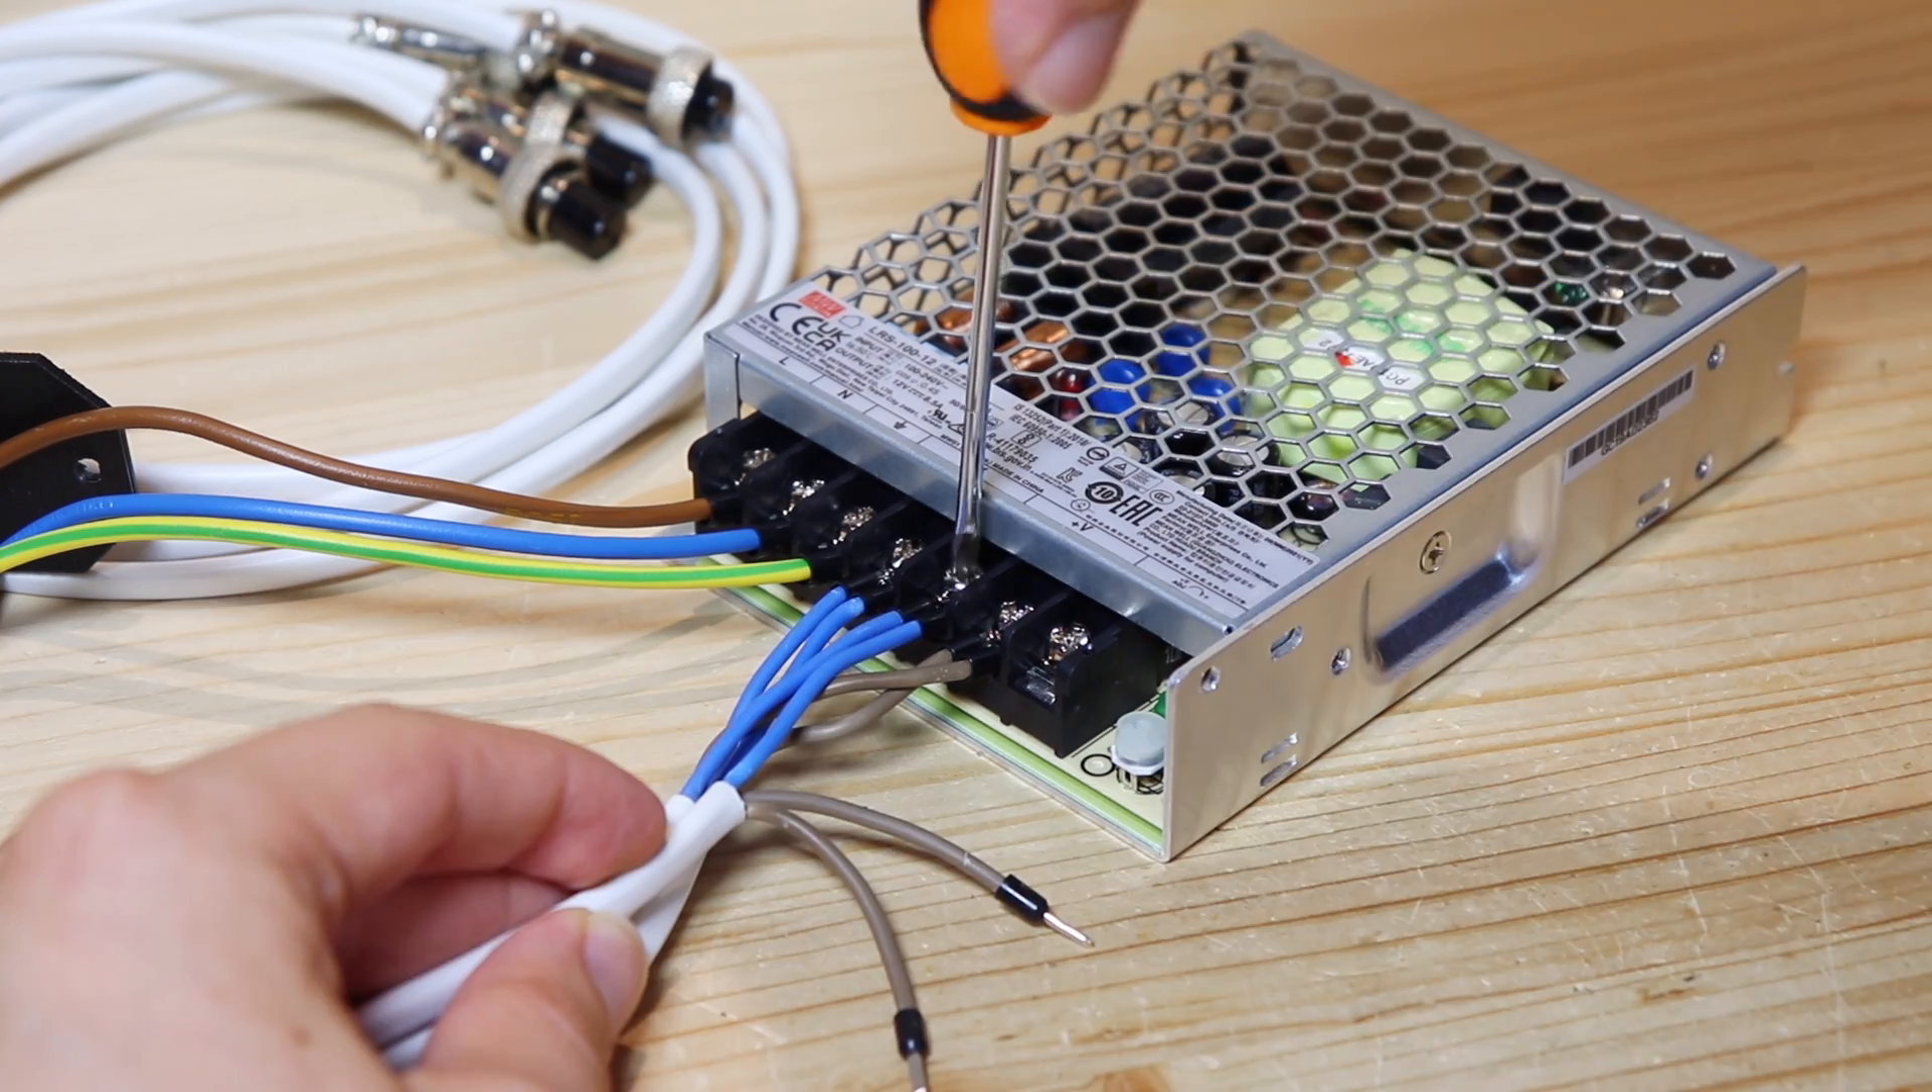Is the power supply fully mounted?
No.